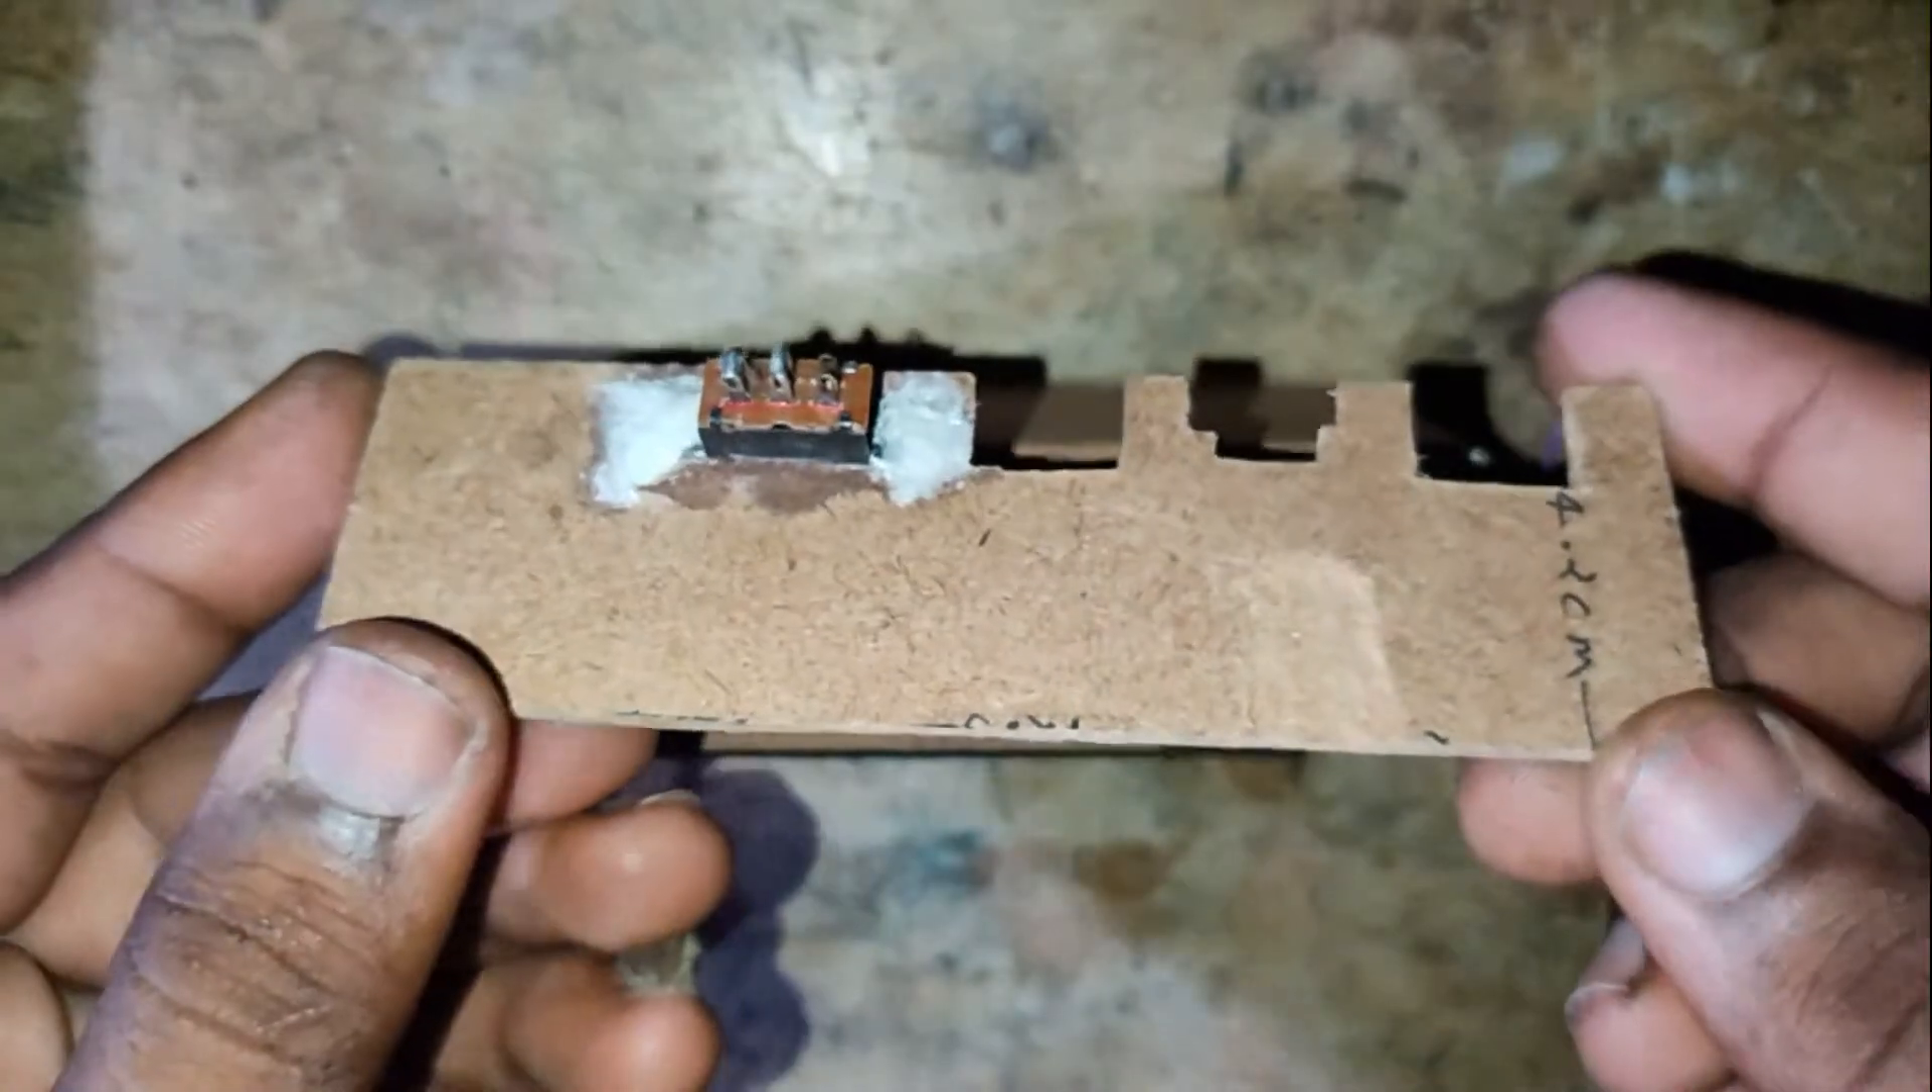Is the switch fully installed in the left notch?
Yes.